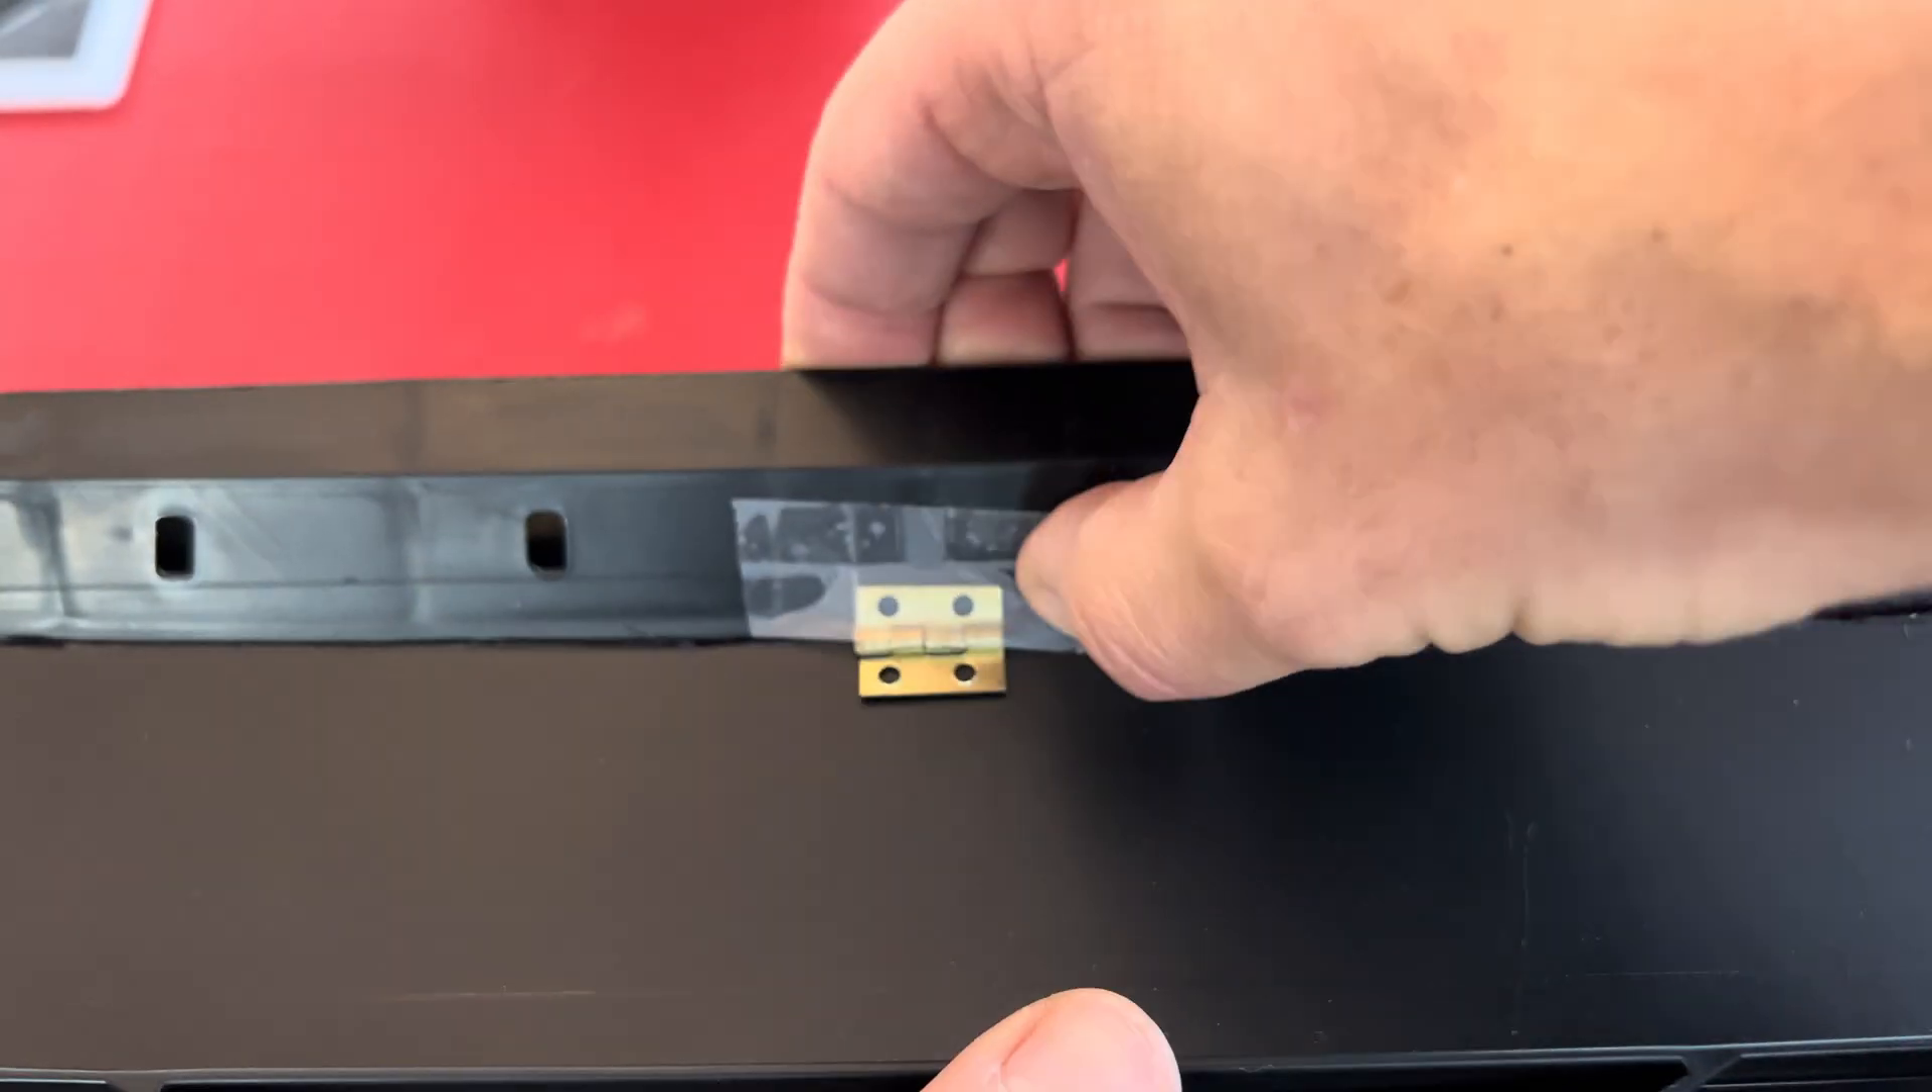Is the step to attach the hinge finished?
No.